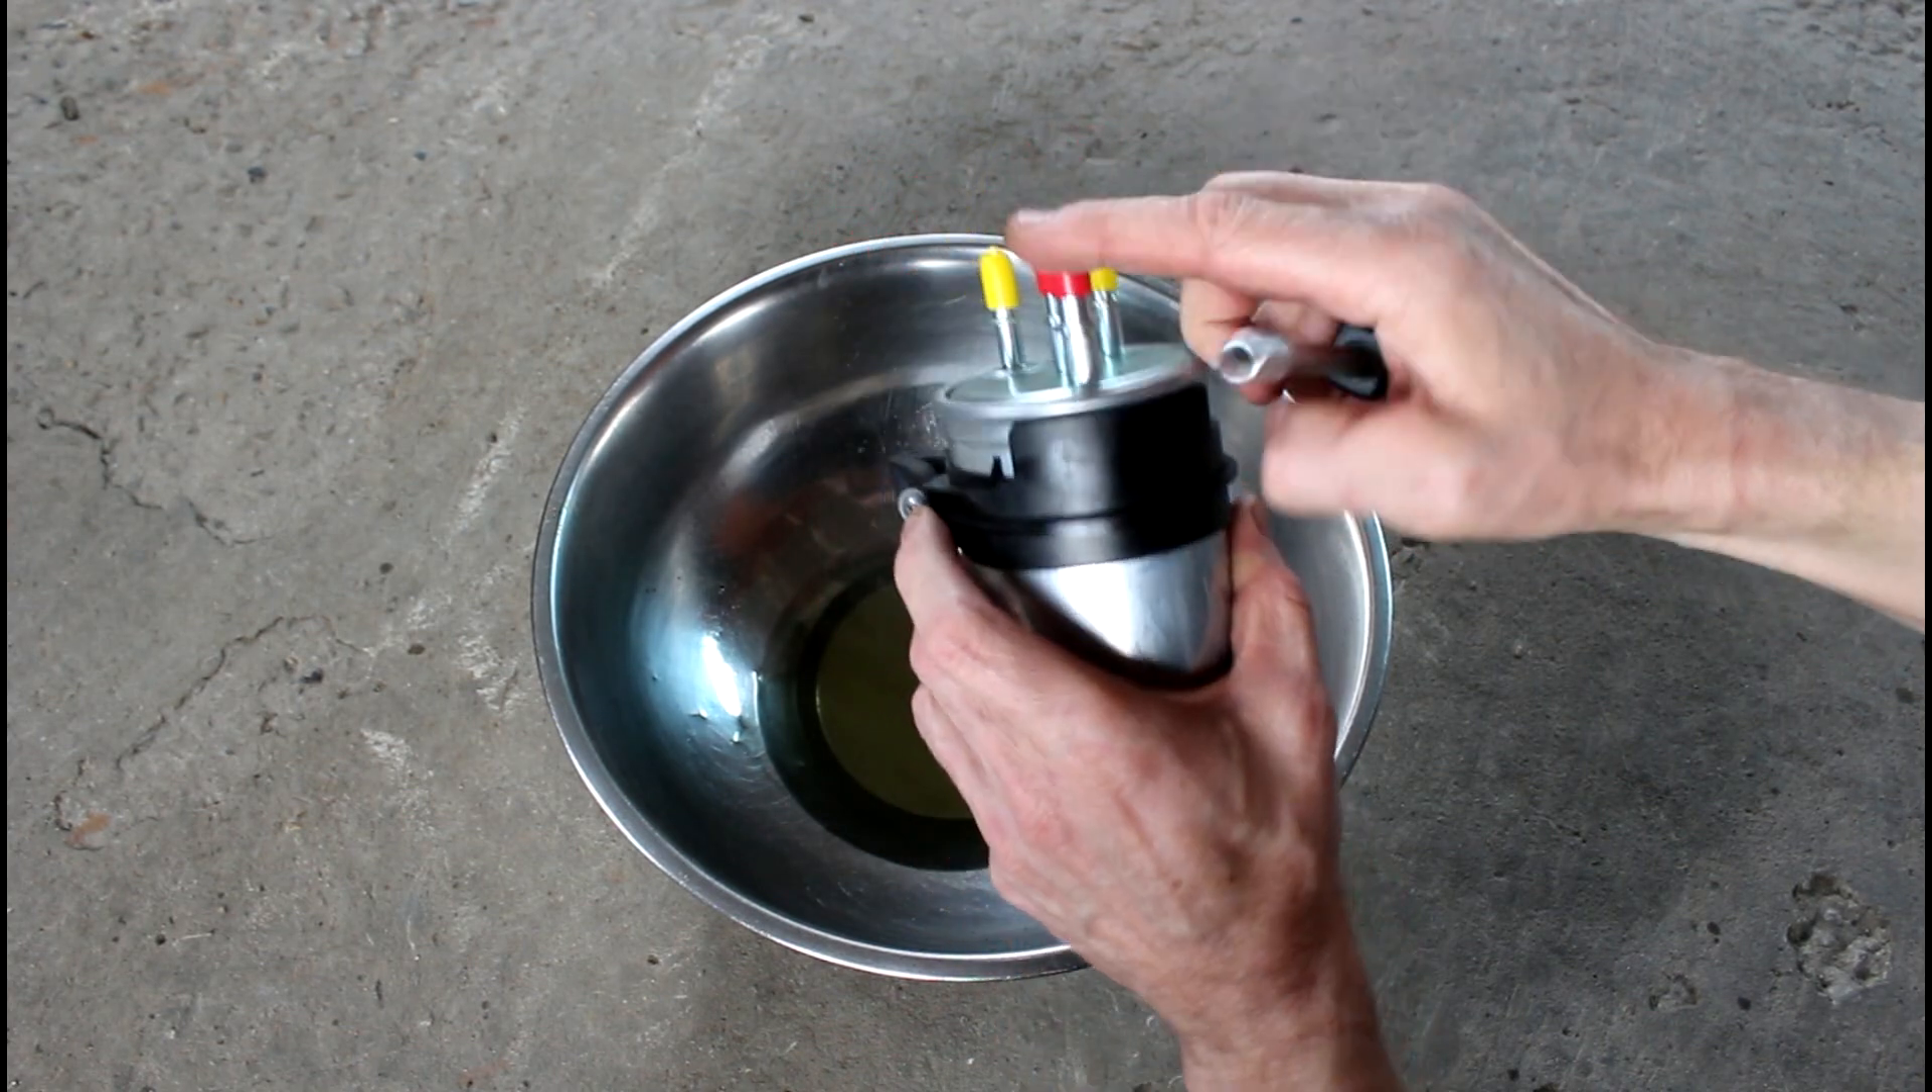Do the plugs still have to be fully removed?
Yes.